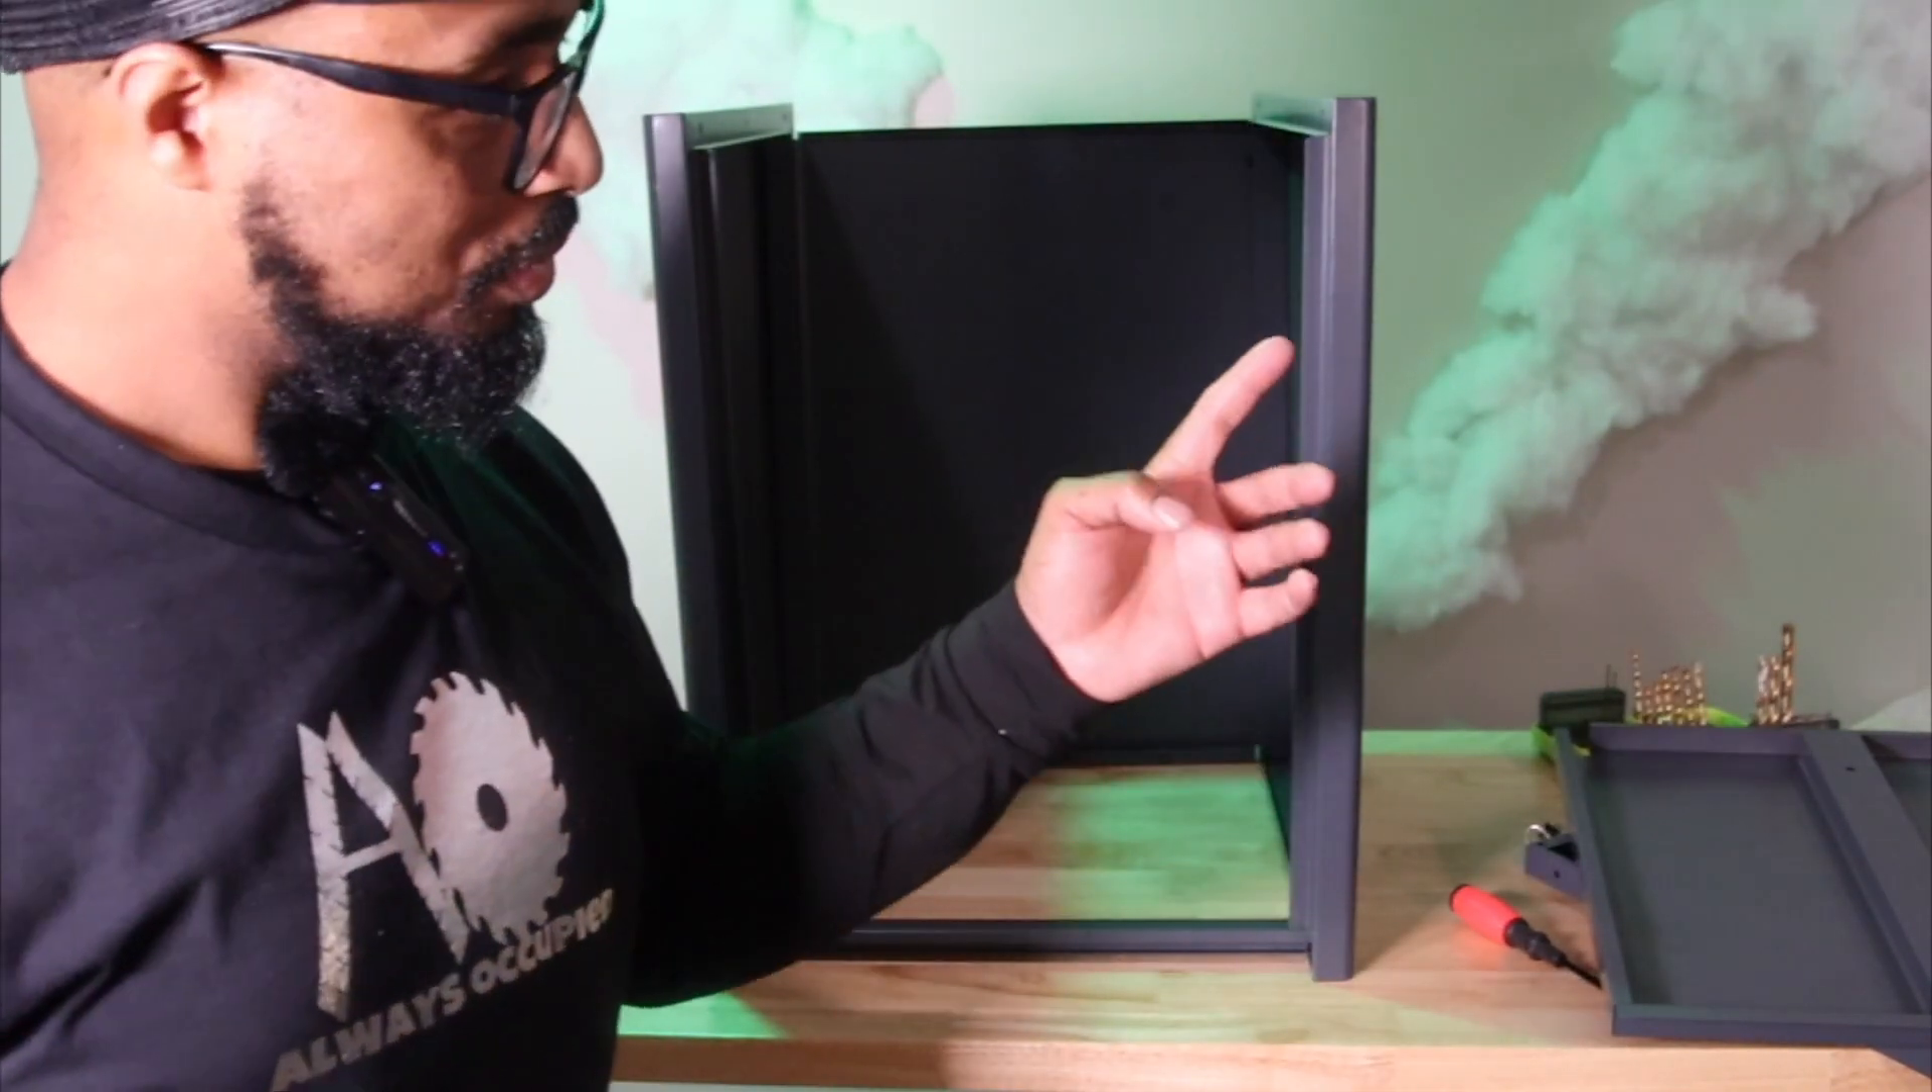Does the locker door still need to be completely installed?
Yes.